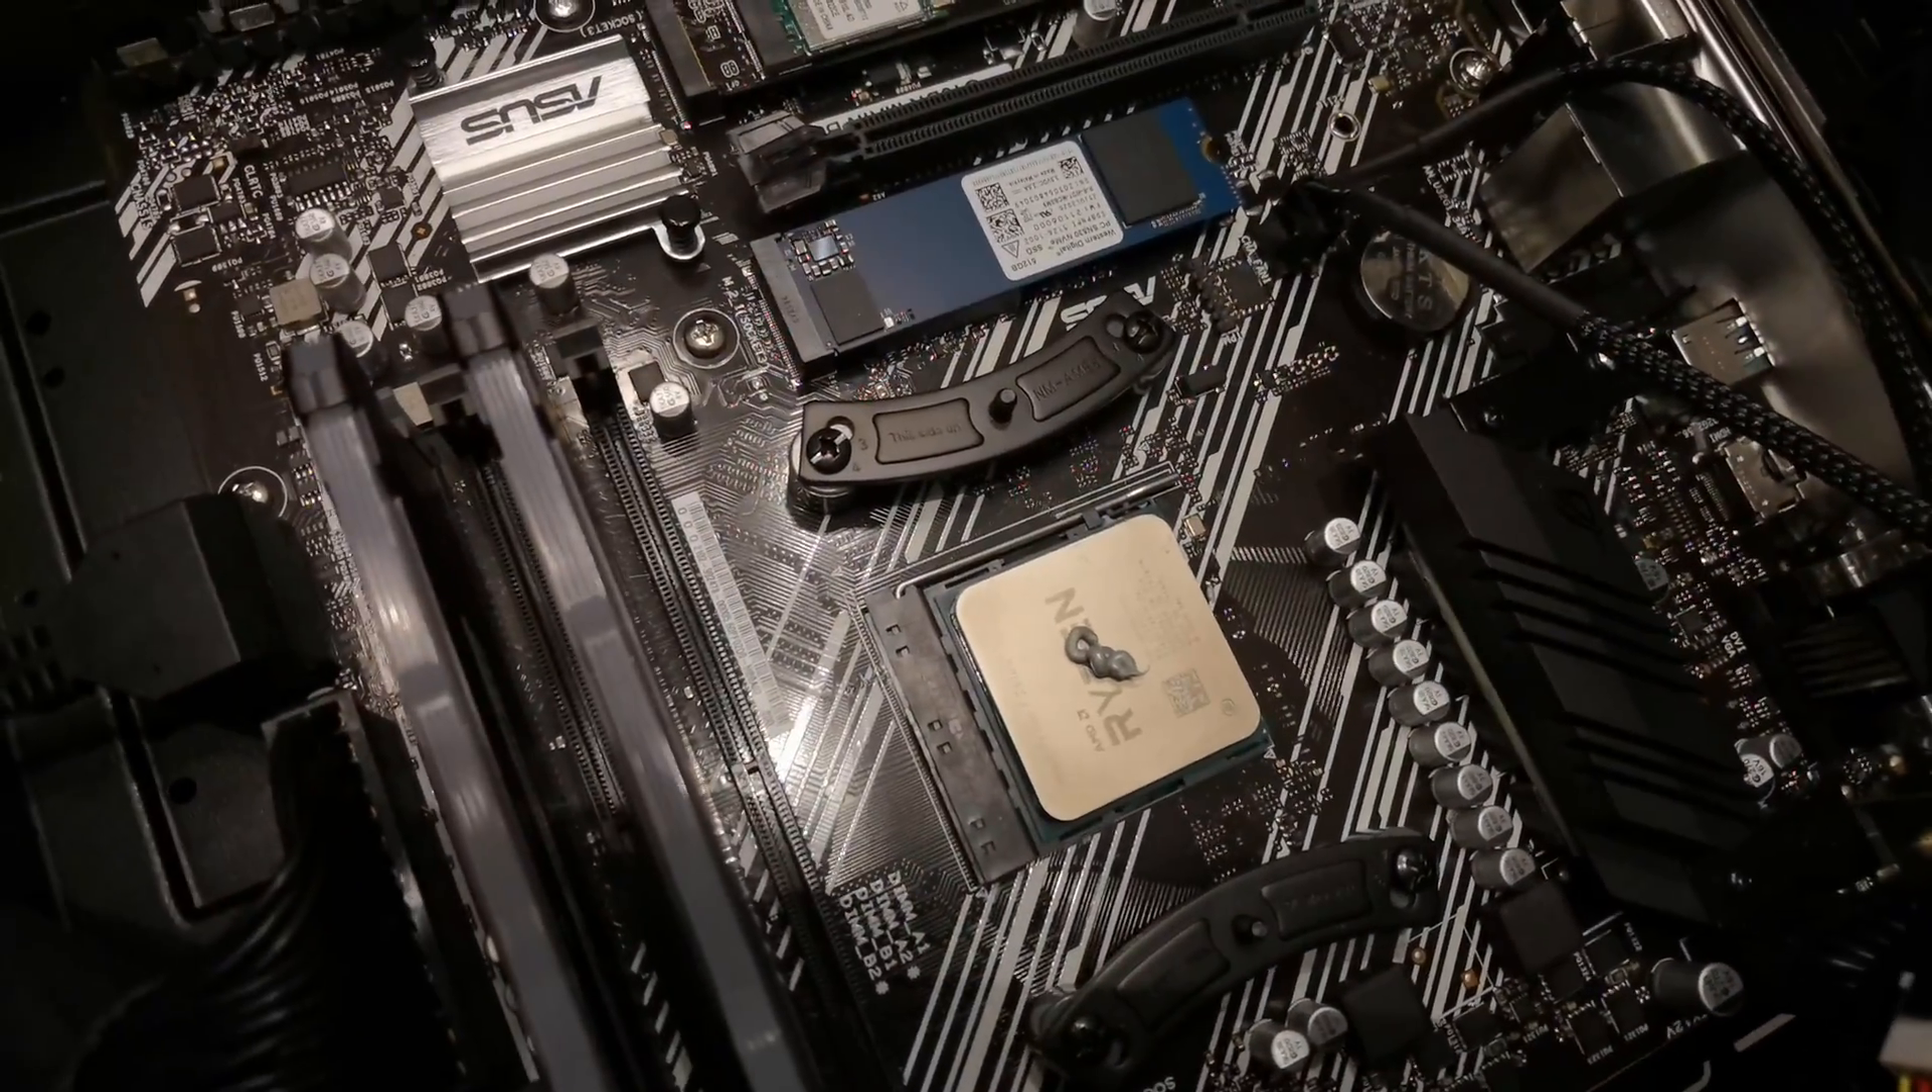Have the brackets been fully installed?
Yes.